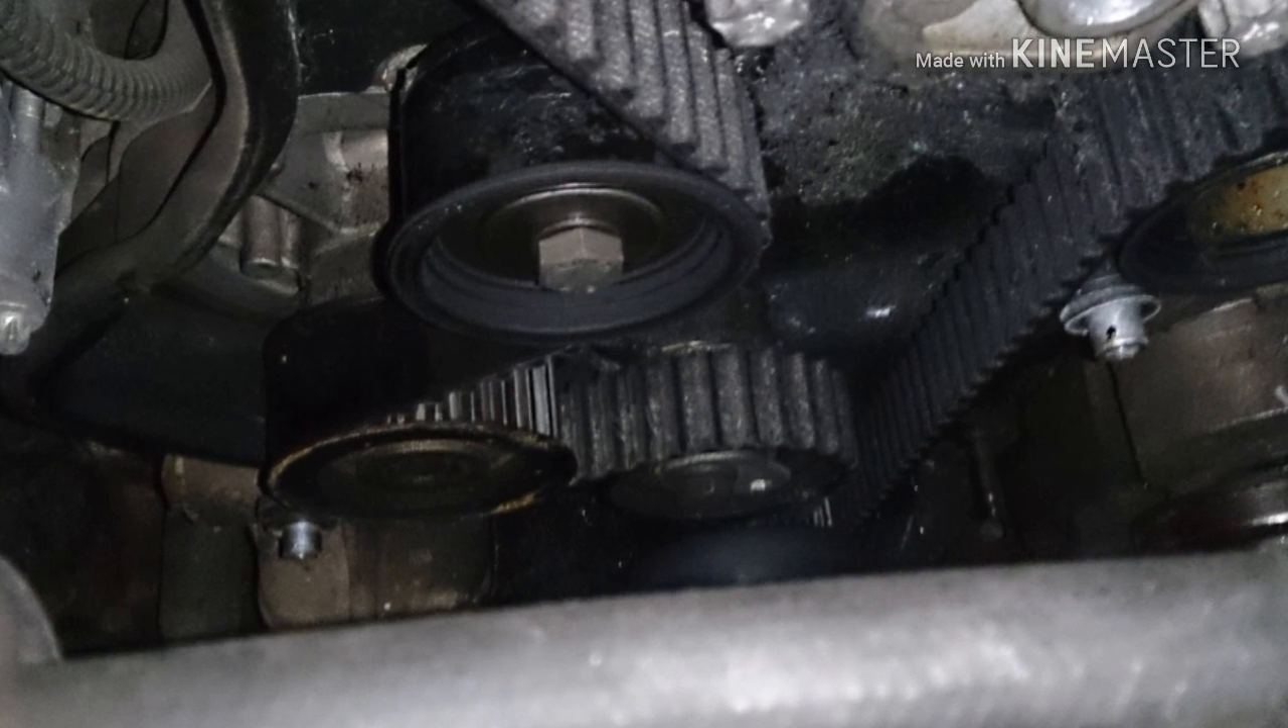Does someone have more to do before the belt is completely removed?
Yes.